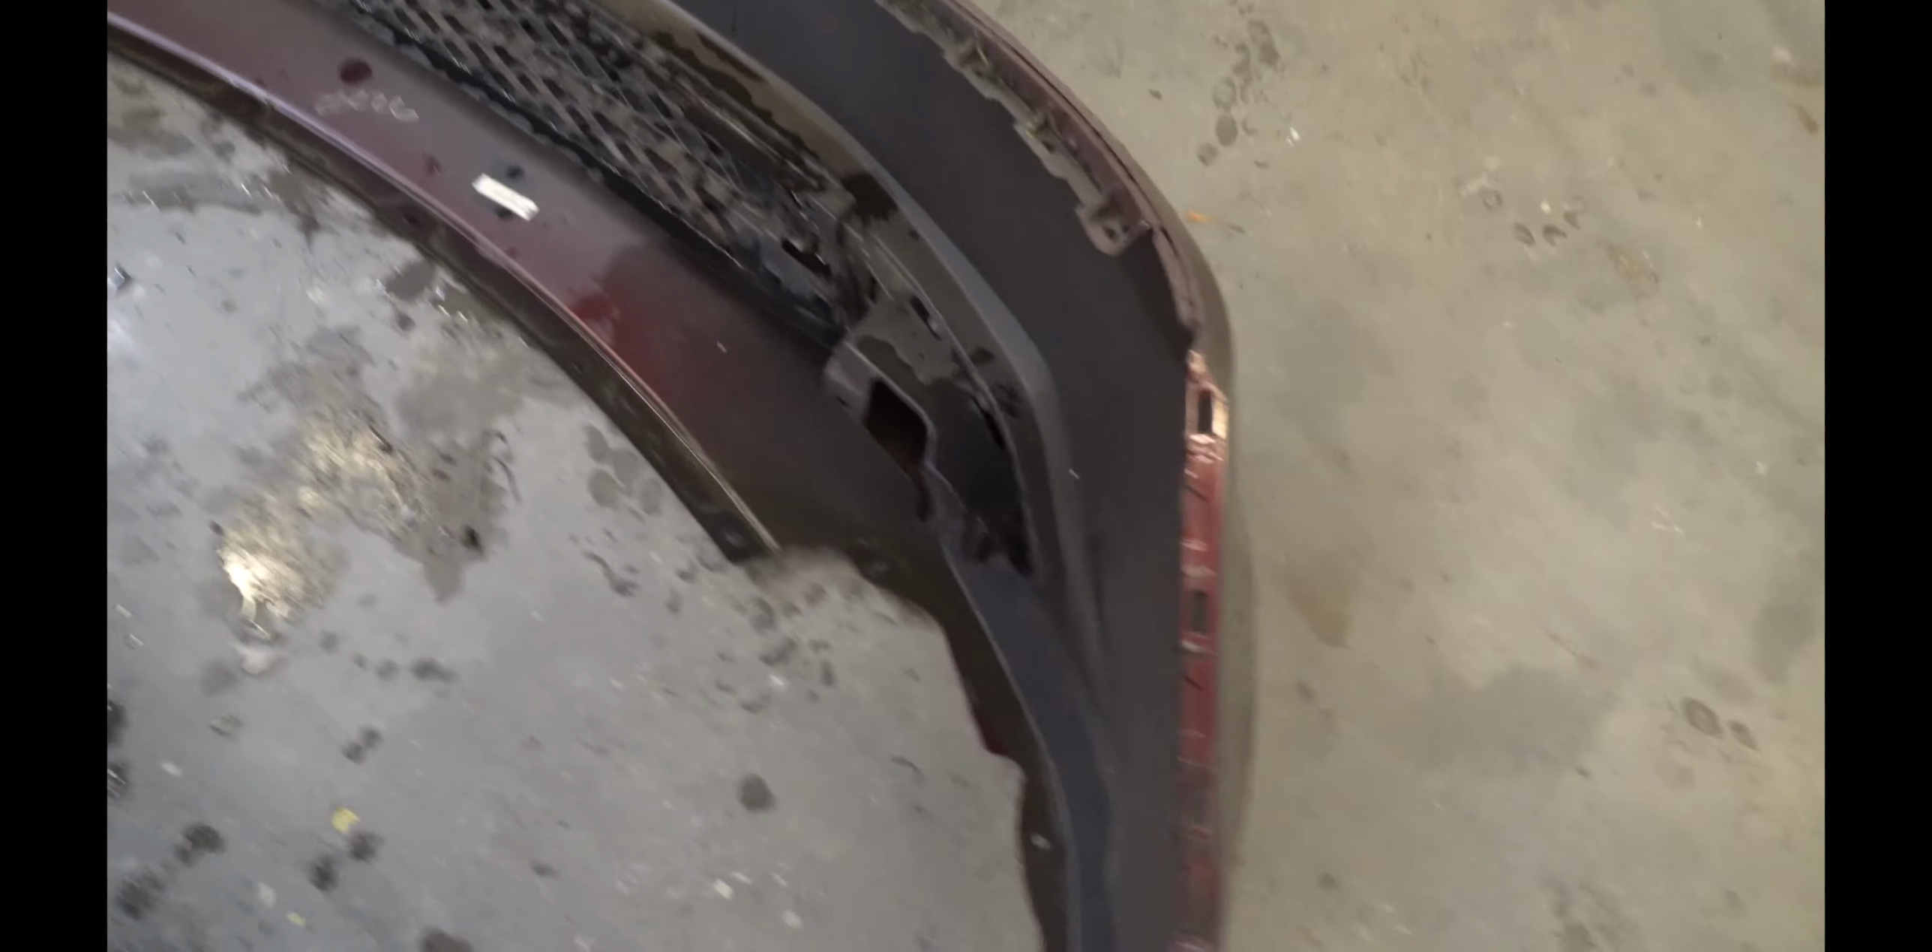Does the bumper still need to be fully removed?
No.